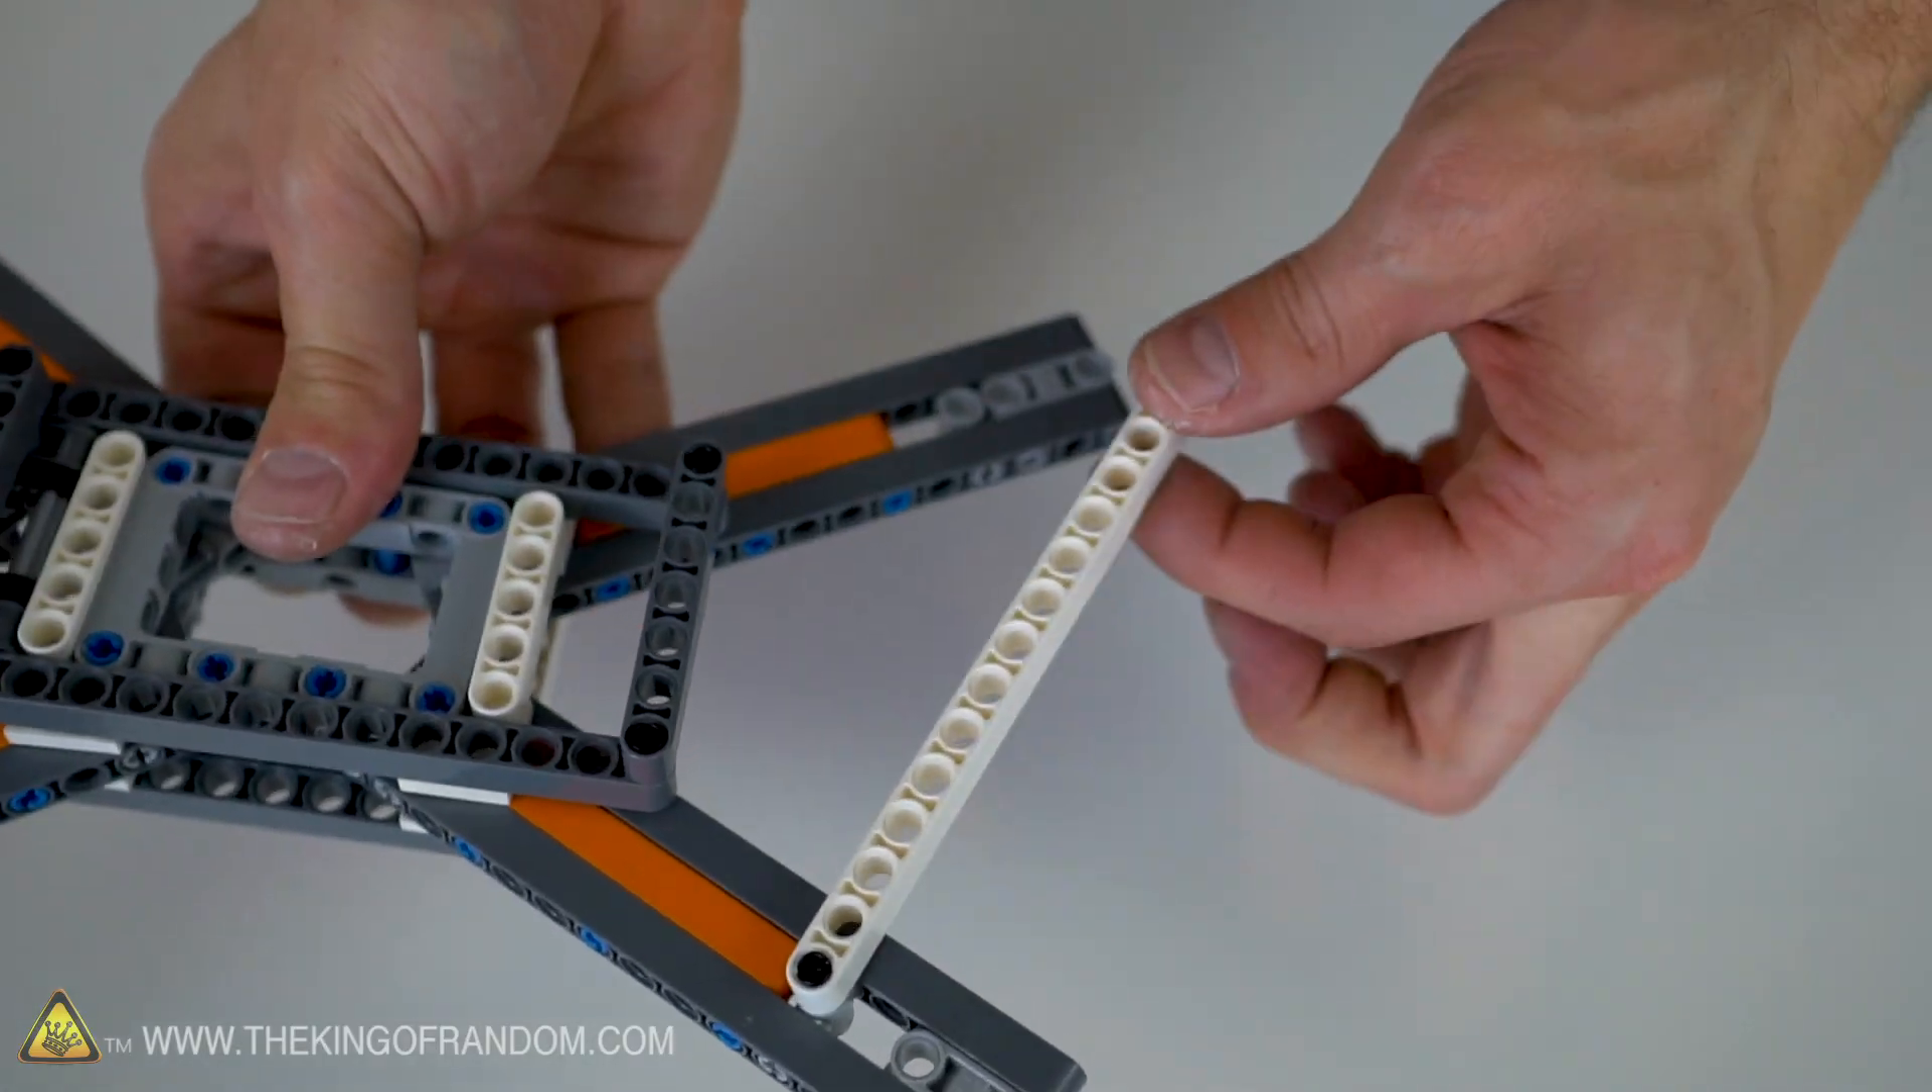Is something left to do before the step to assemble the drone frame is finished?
Yes.